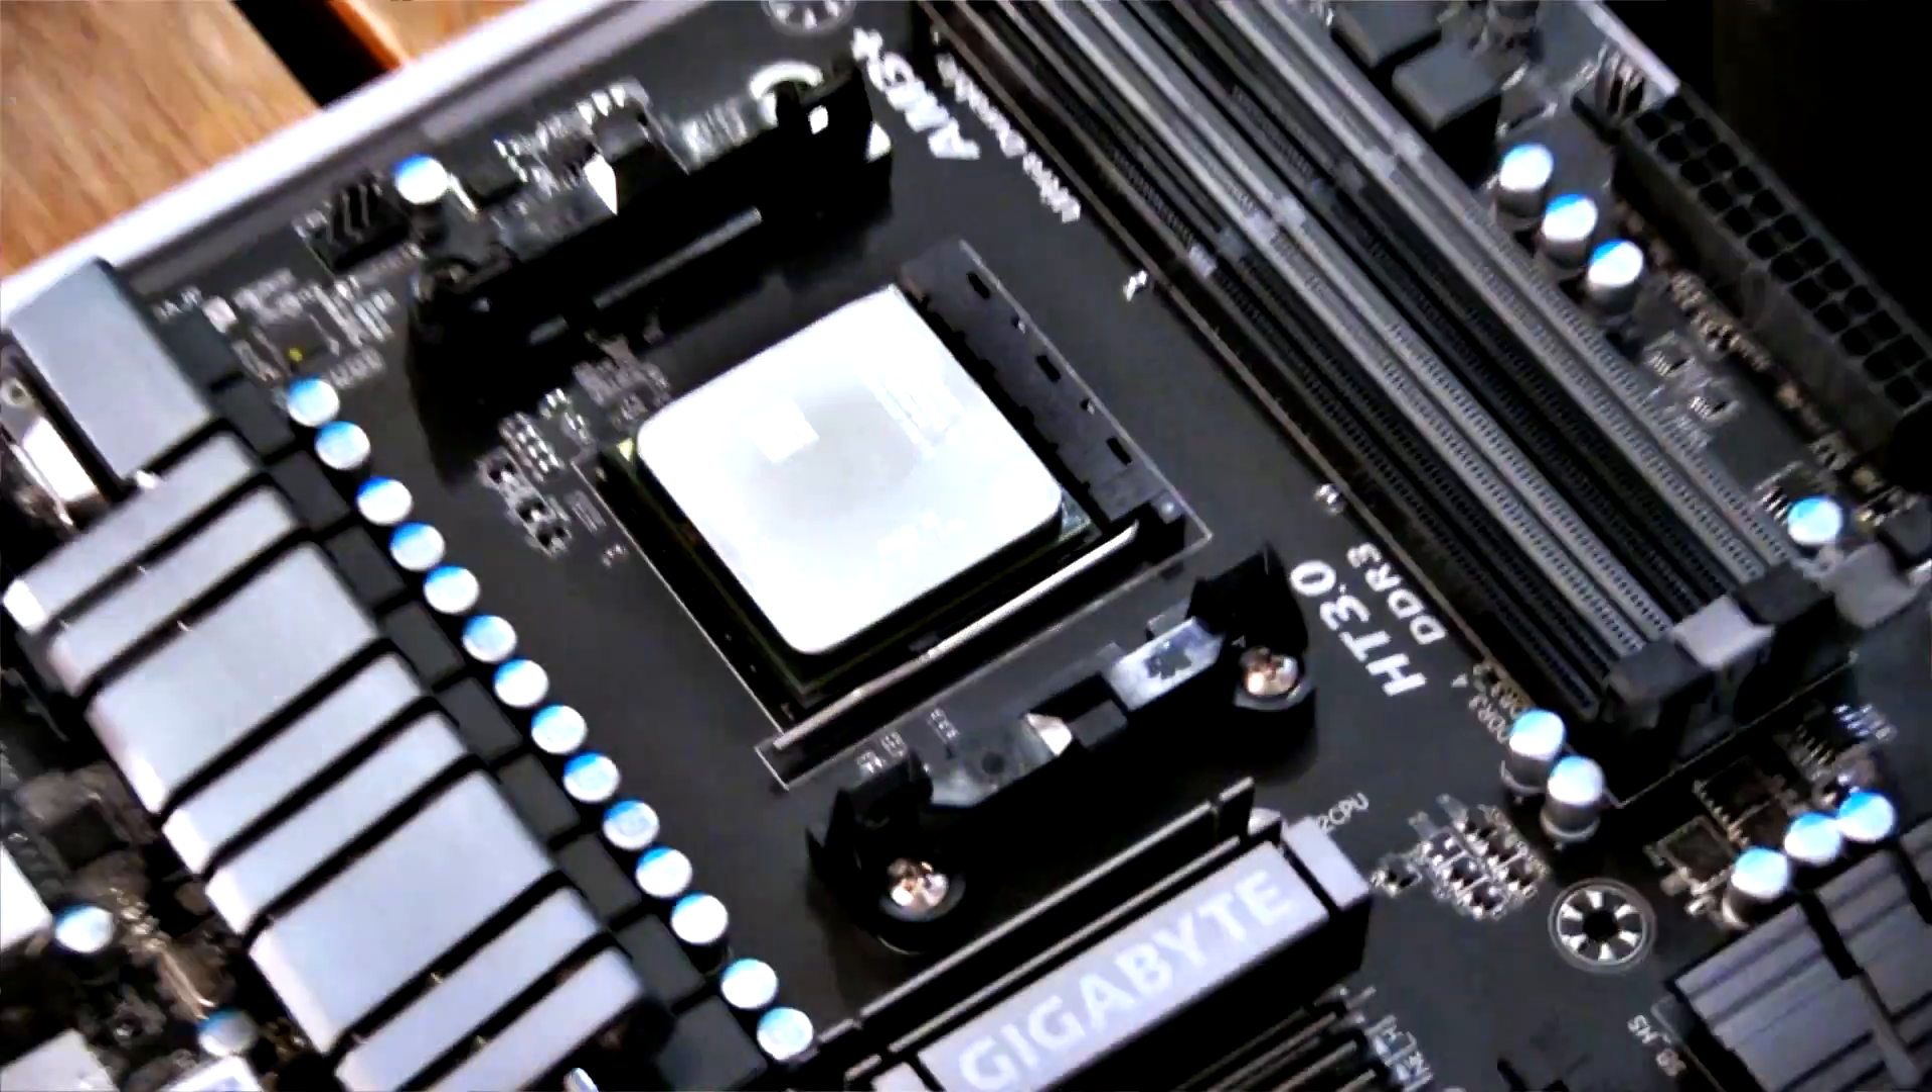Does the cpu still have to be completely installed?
No.